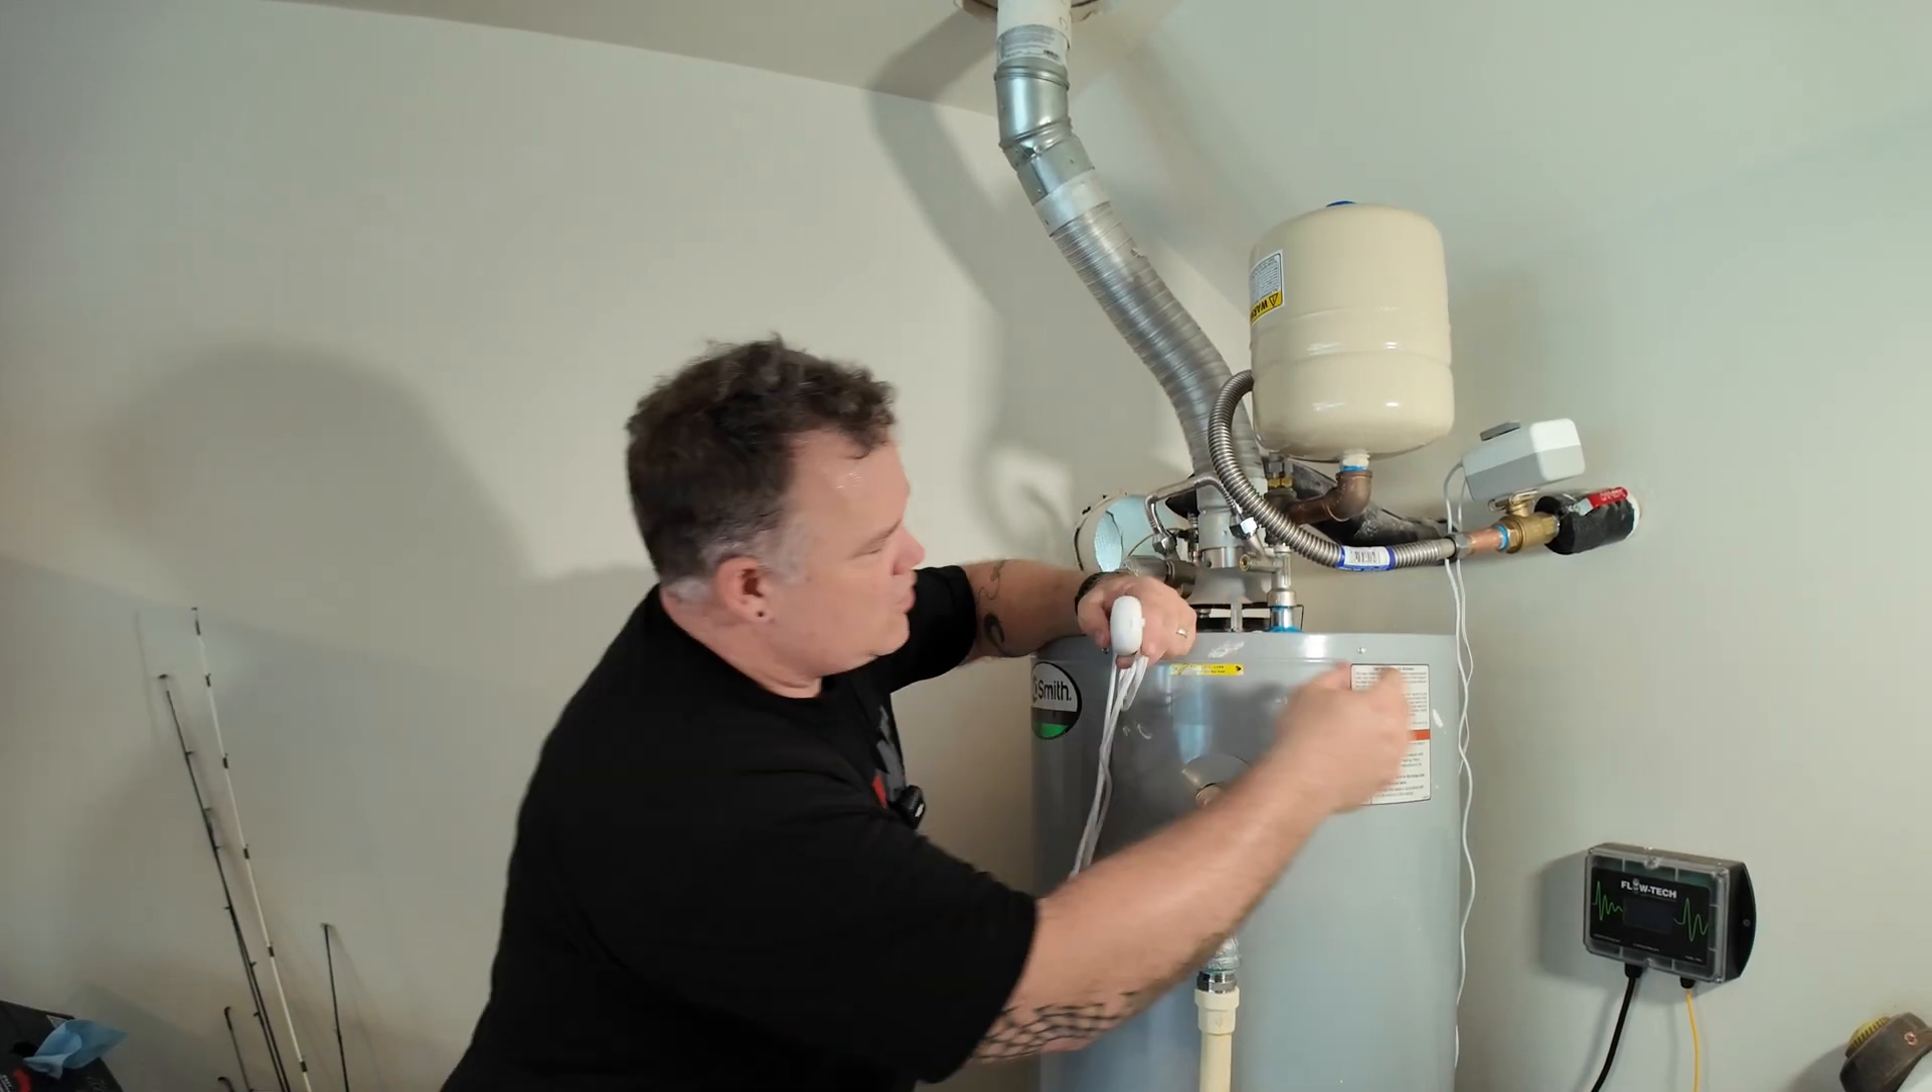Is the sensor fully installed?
No.